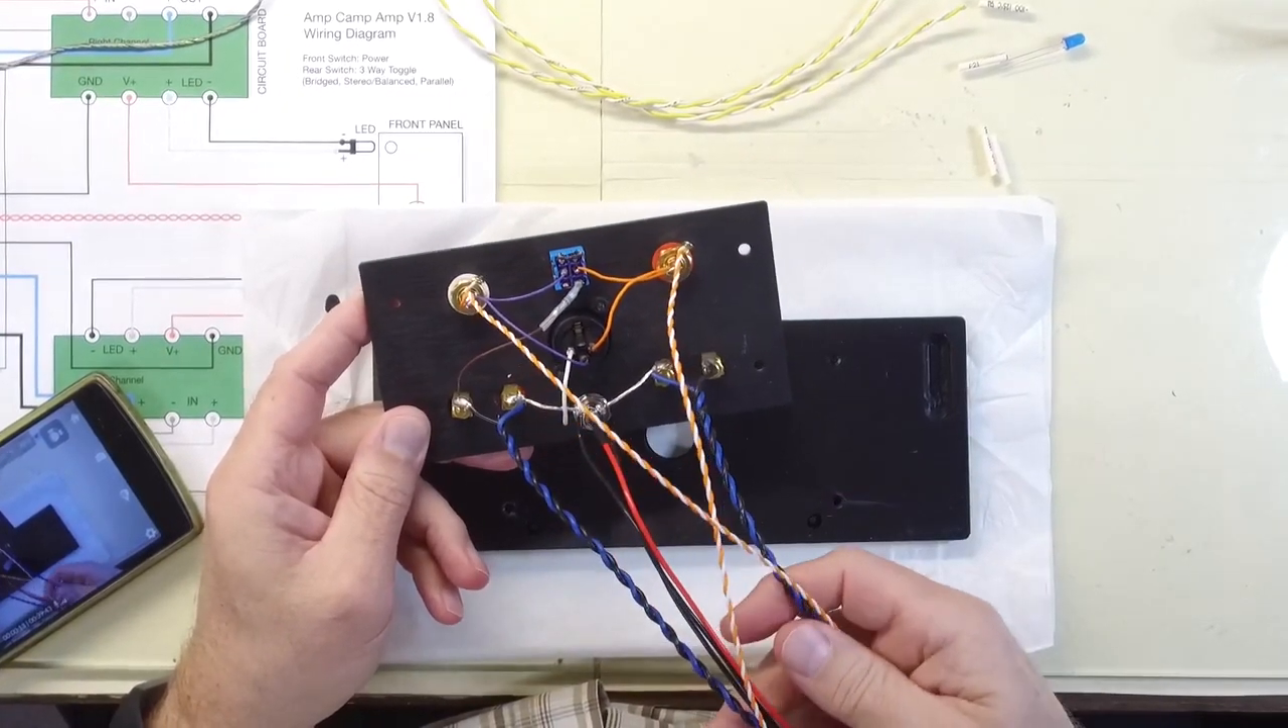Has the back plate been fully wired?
Yes.